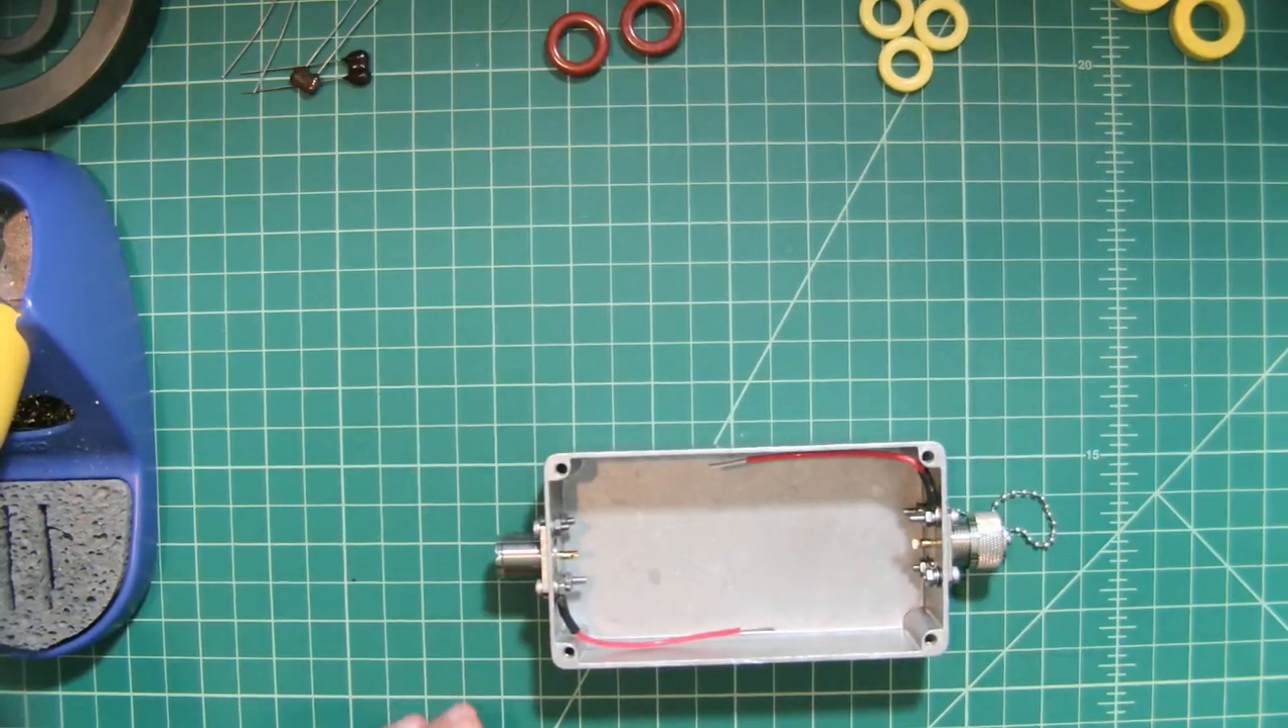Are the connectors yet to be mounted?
No.